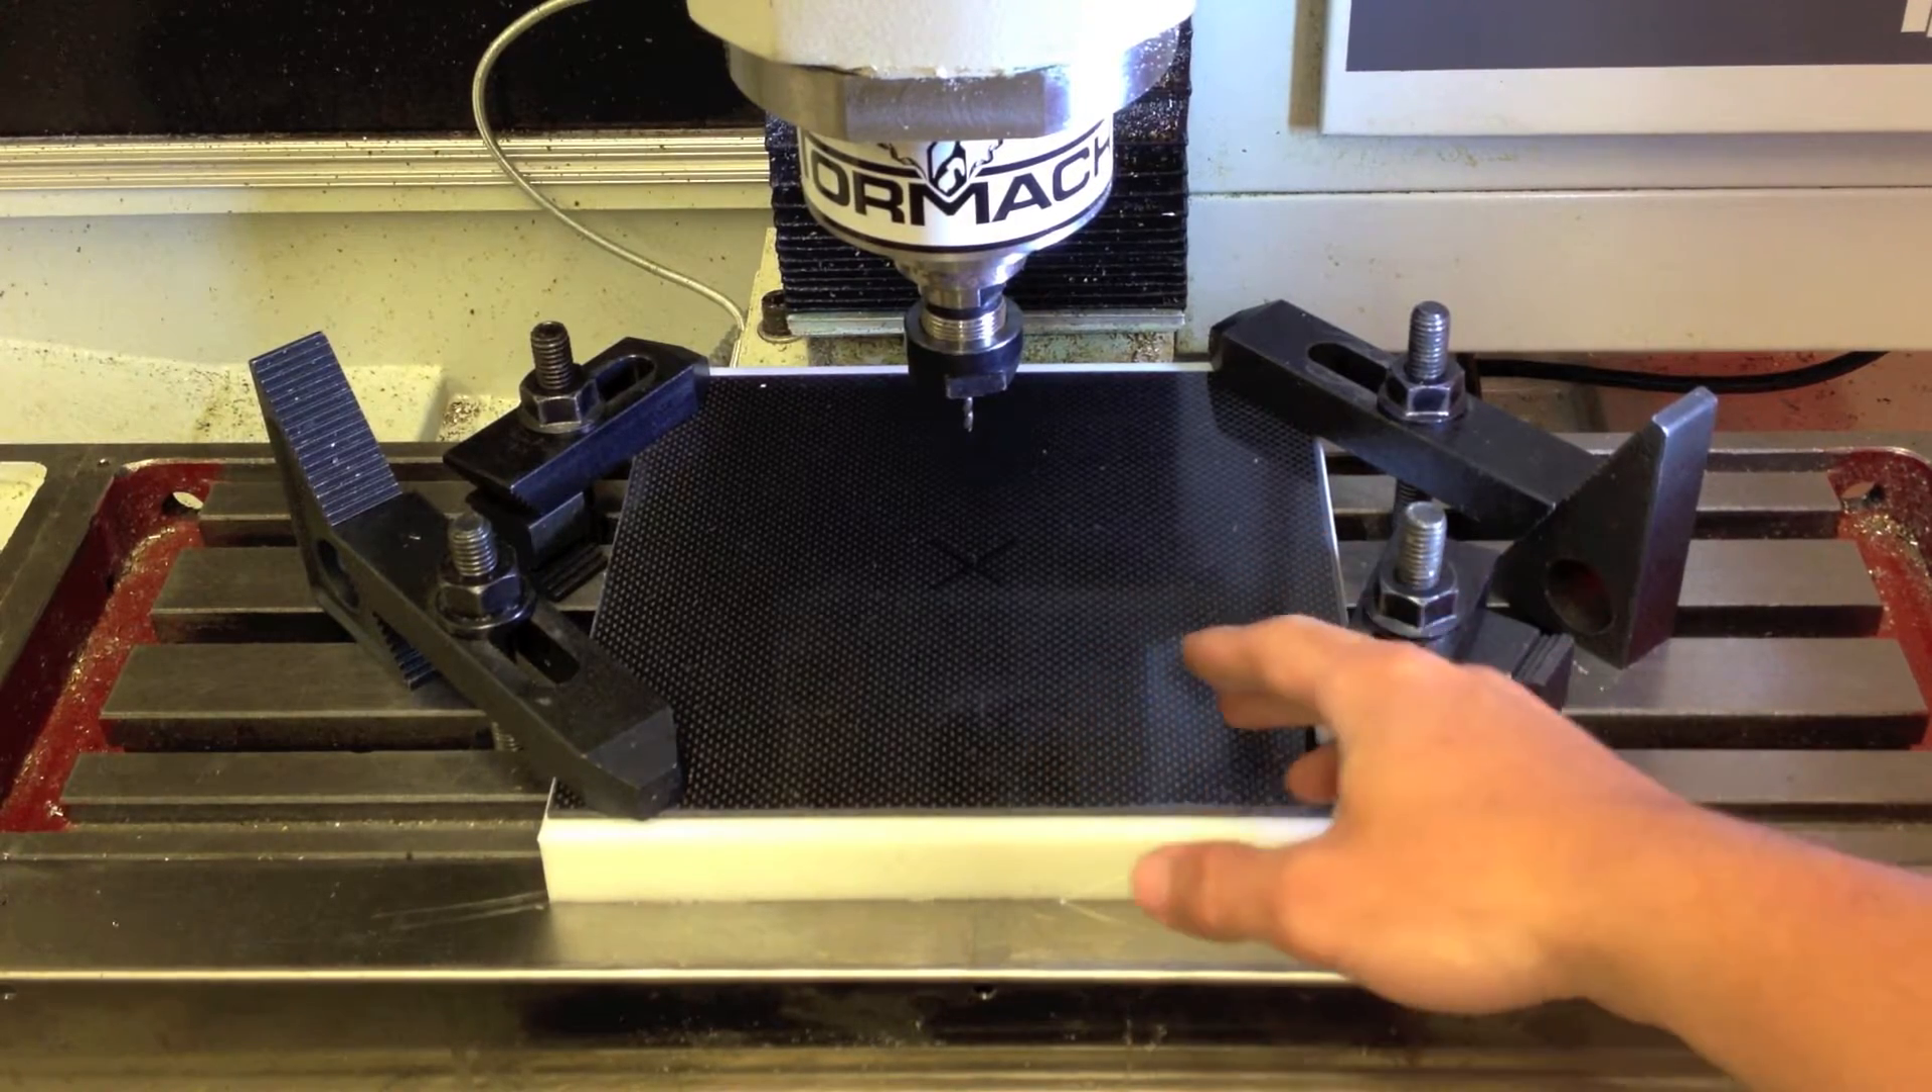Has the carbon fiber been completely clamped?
Yes.